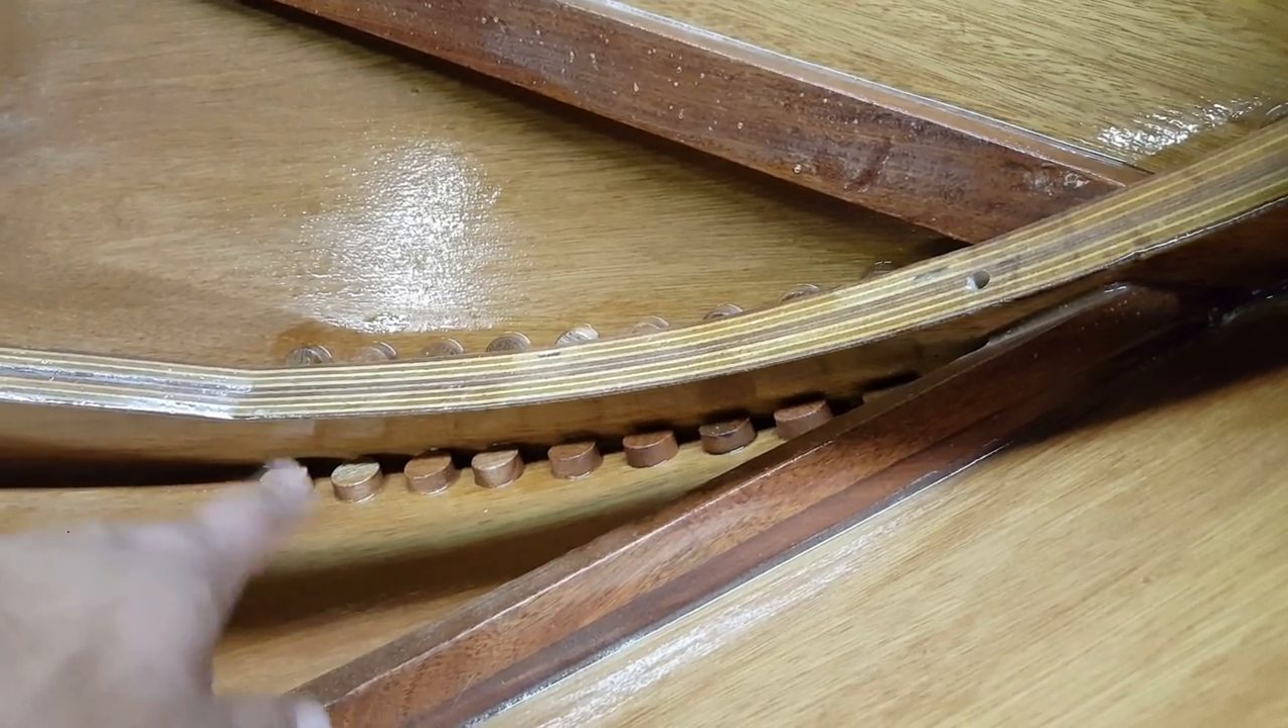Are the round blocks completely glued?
Yes.